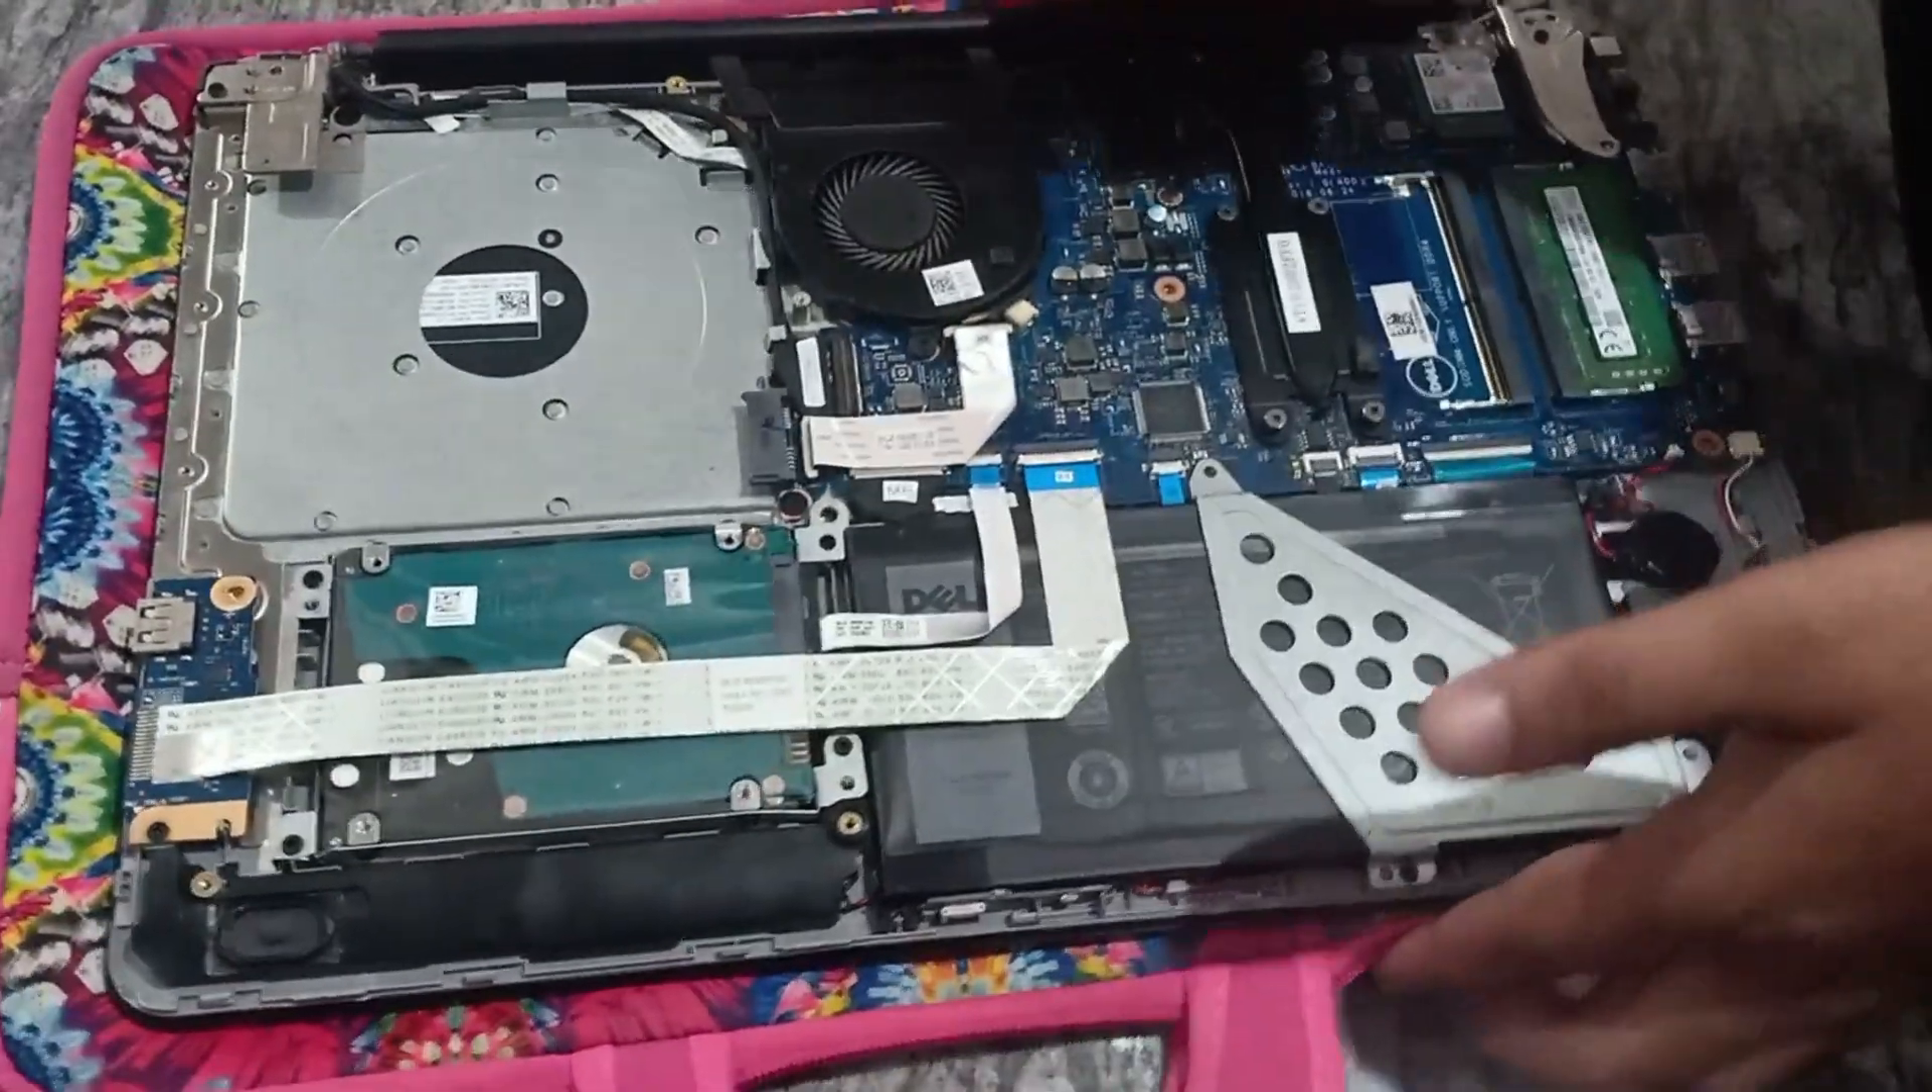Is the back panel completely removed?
Yes.